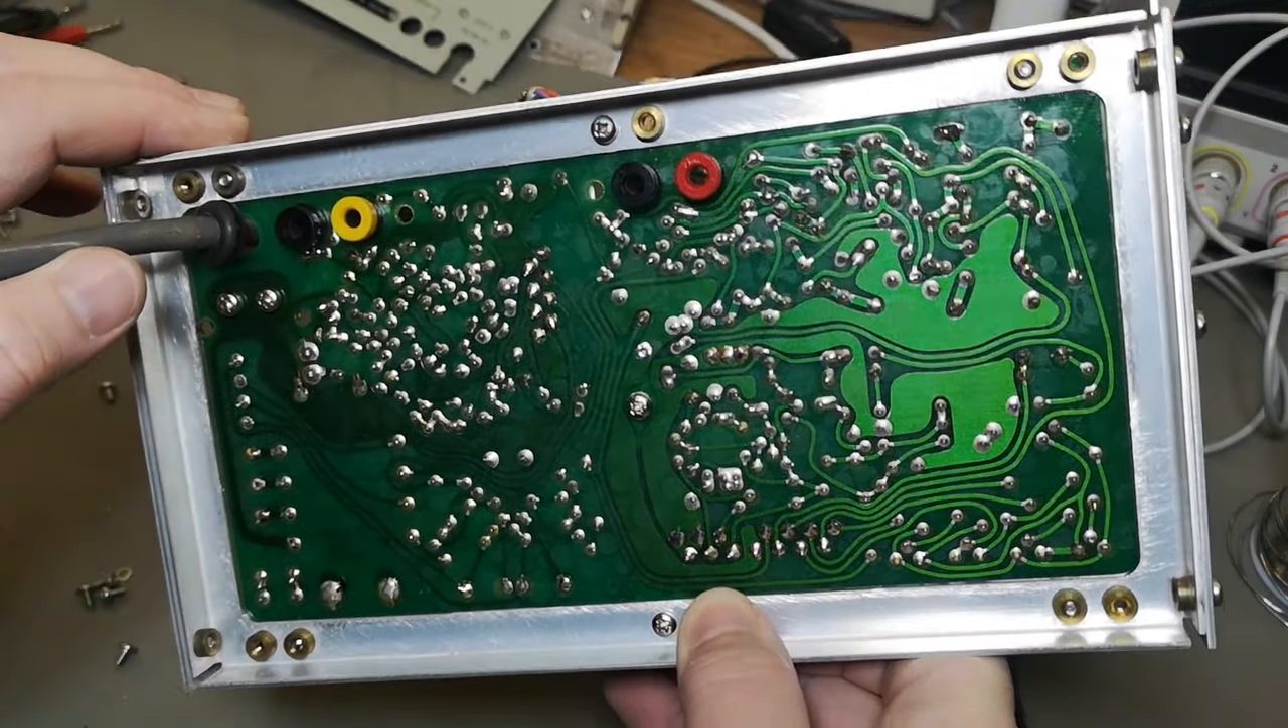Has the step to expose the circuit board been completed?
Yes.